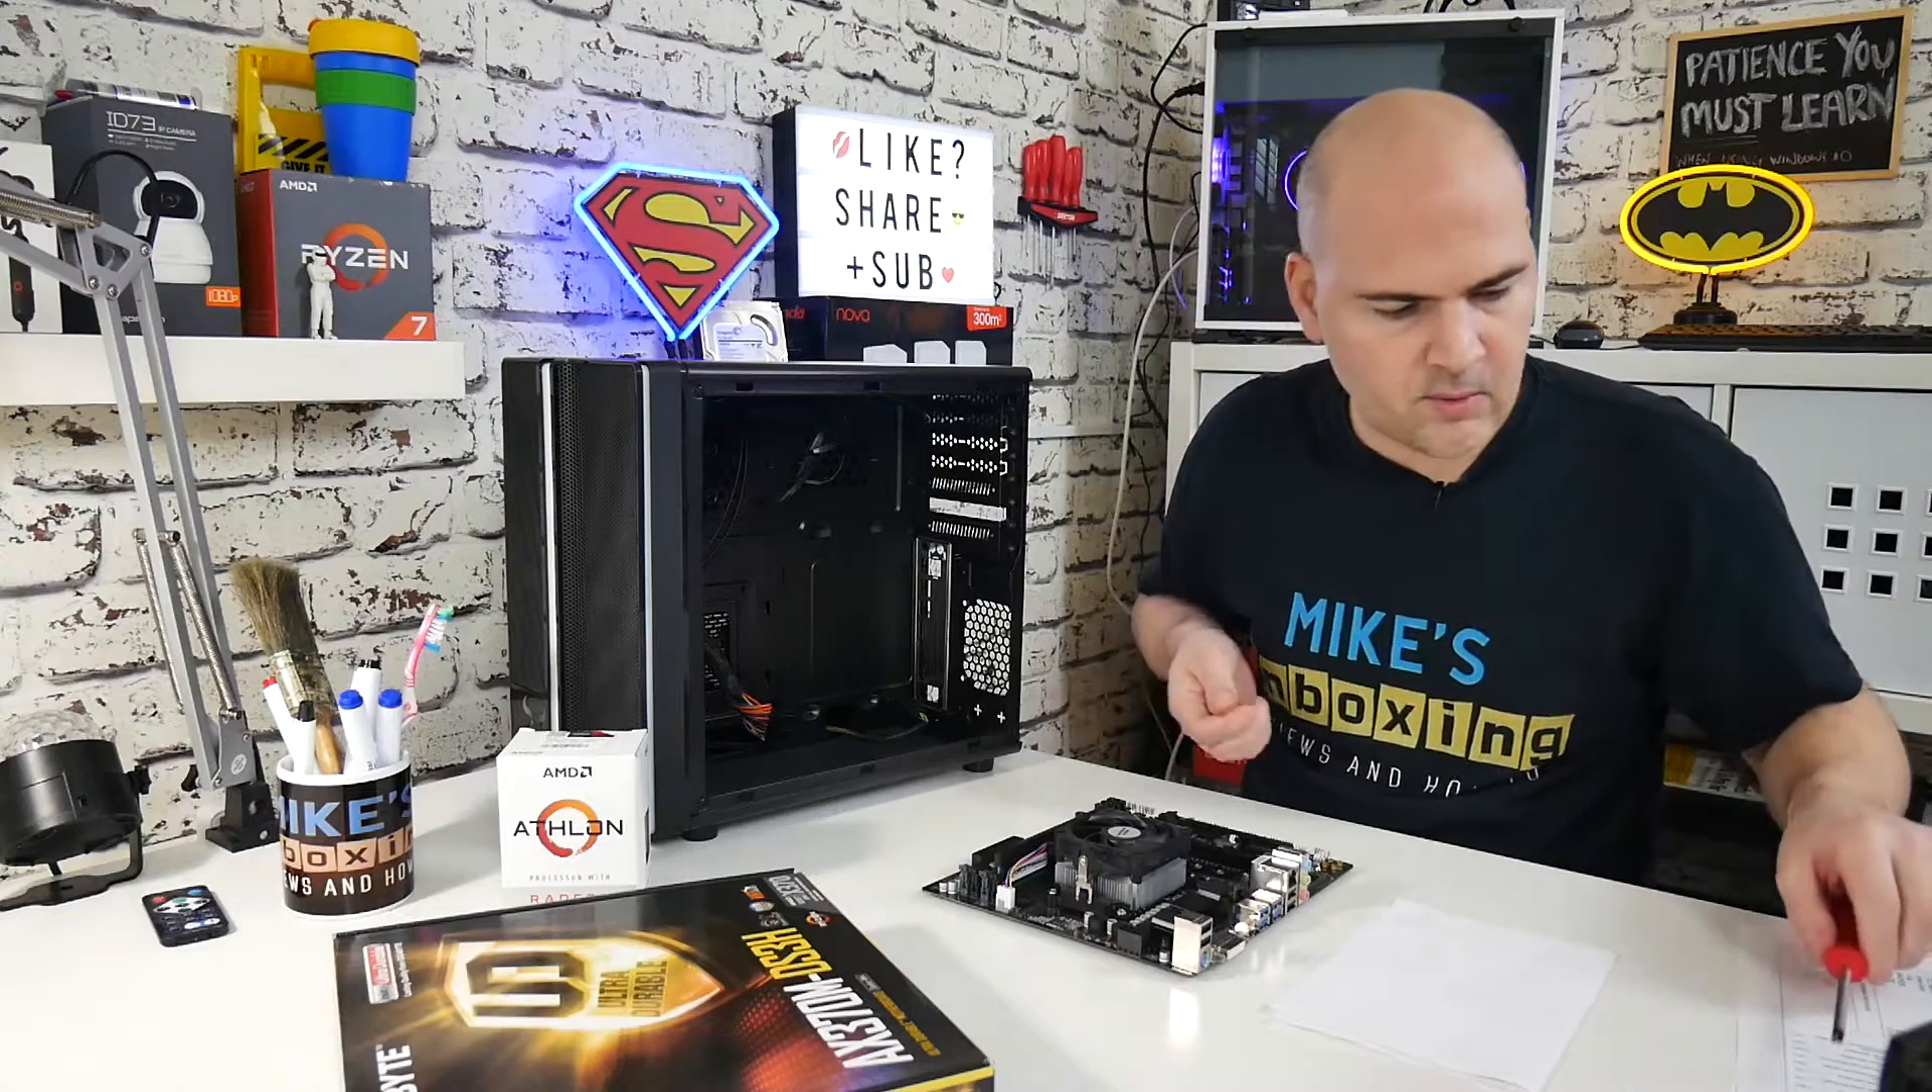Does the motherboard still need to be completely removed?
No.